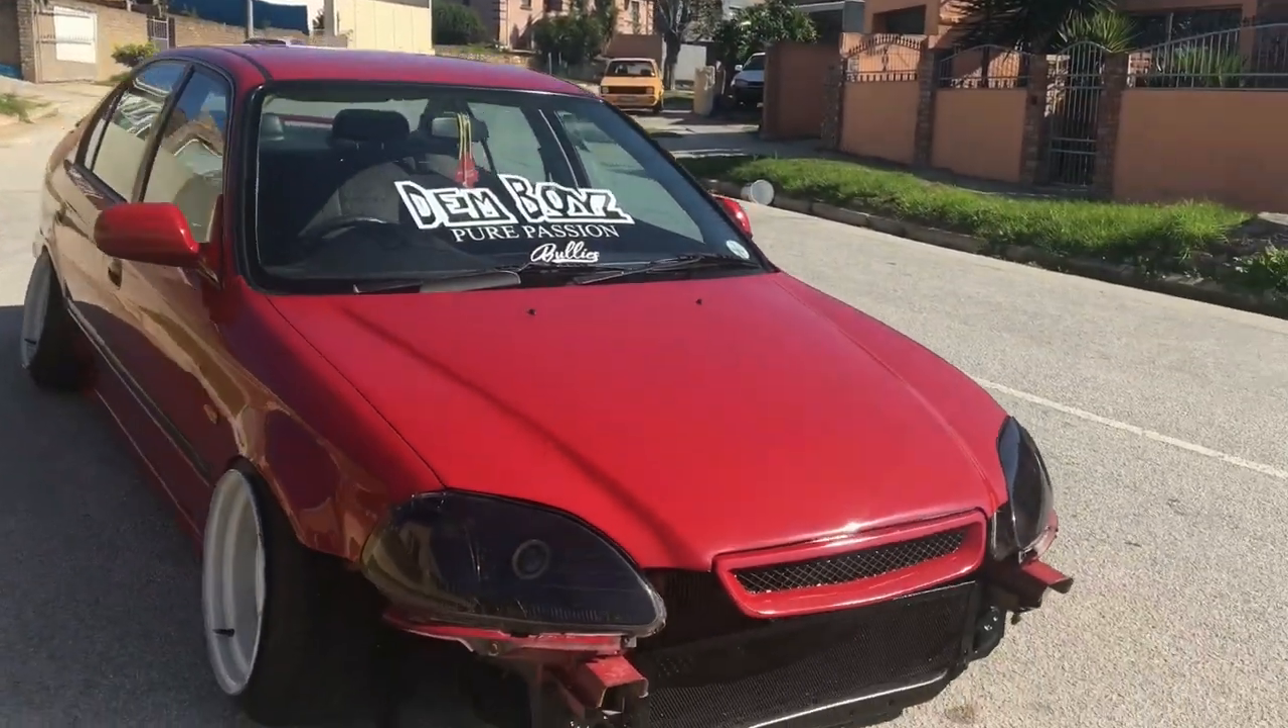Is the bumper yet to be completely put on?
Yes.